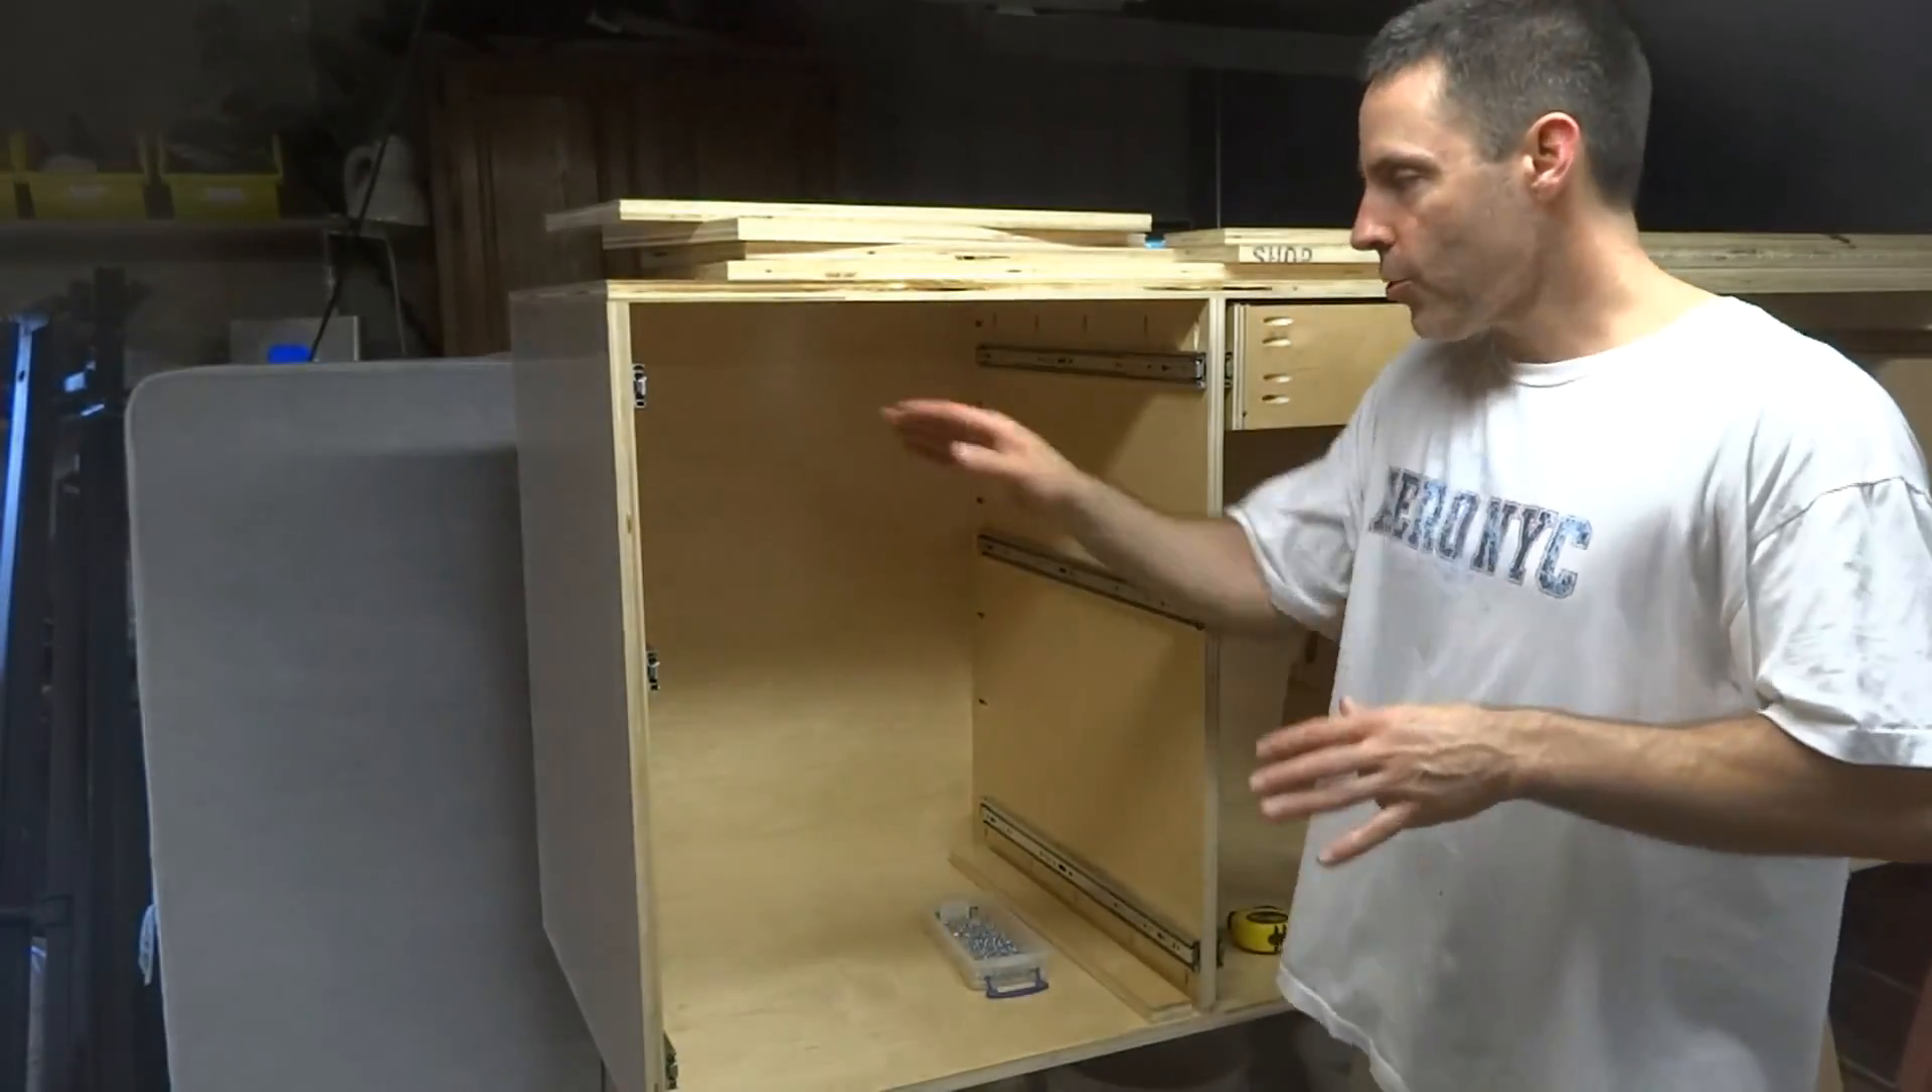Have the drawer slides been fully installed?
Yes.